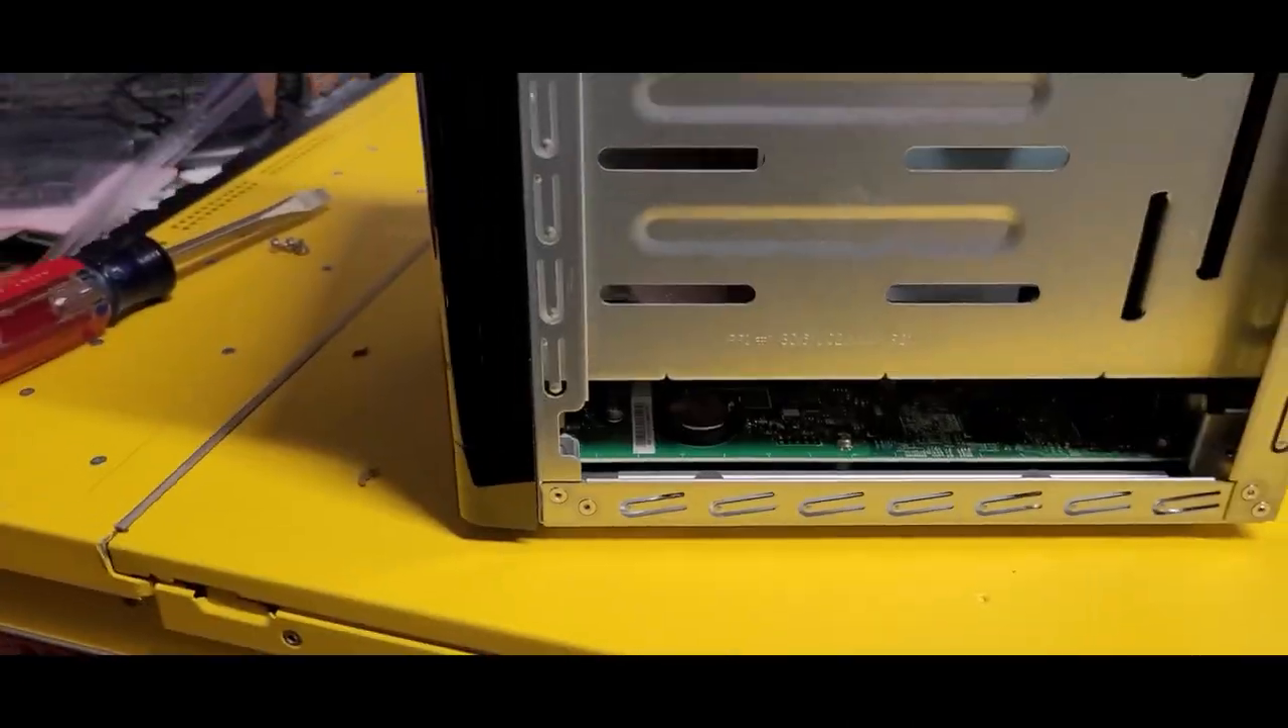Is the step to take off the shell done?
Yes.